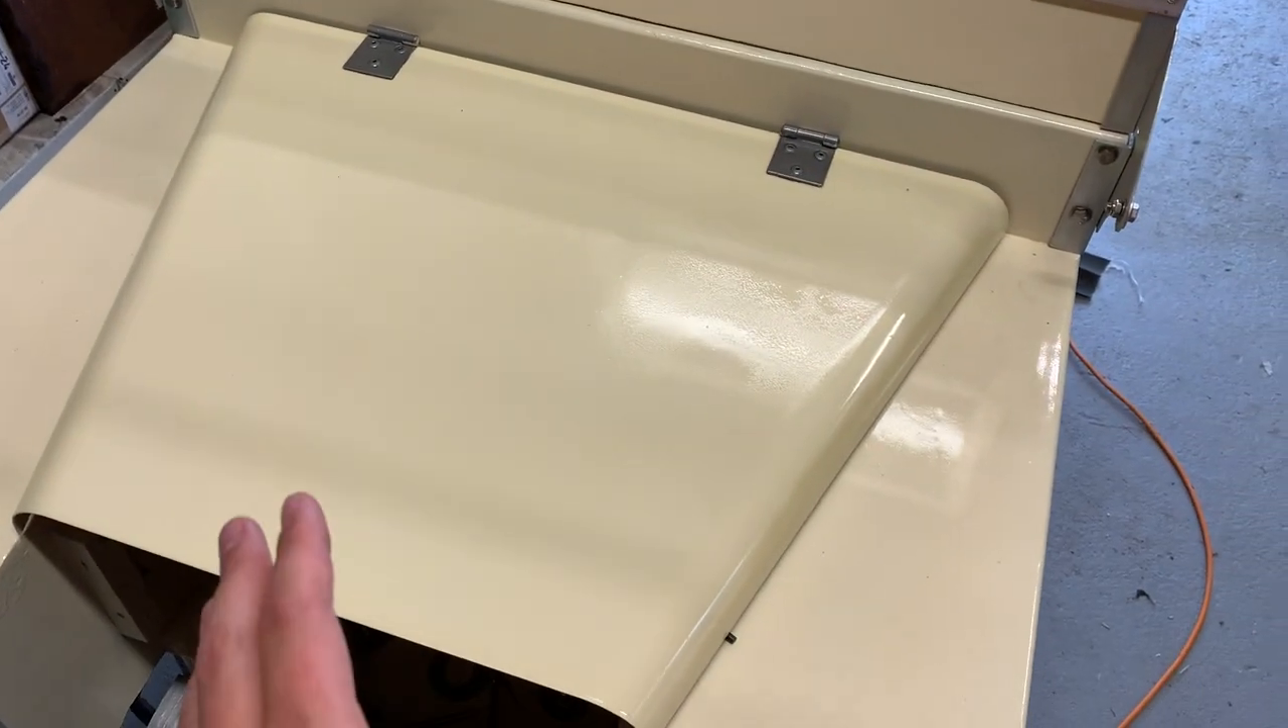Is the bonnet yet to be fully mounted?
No.